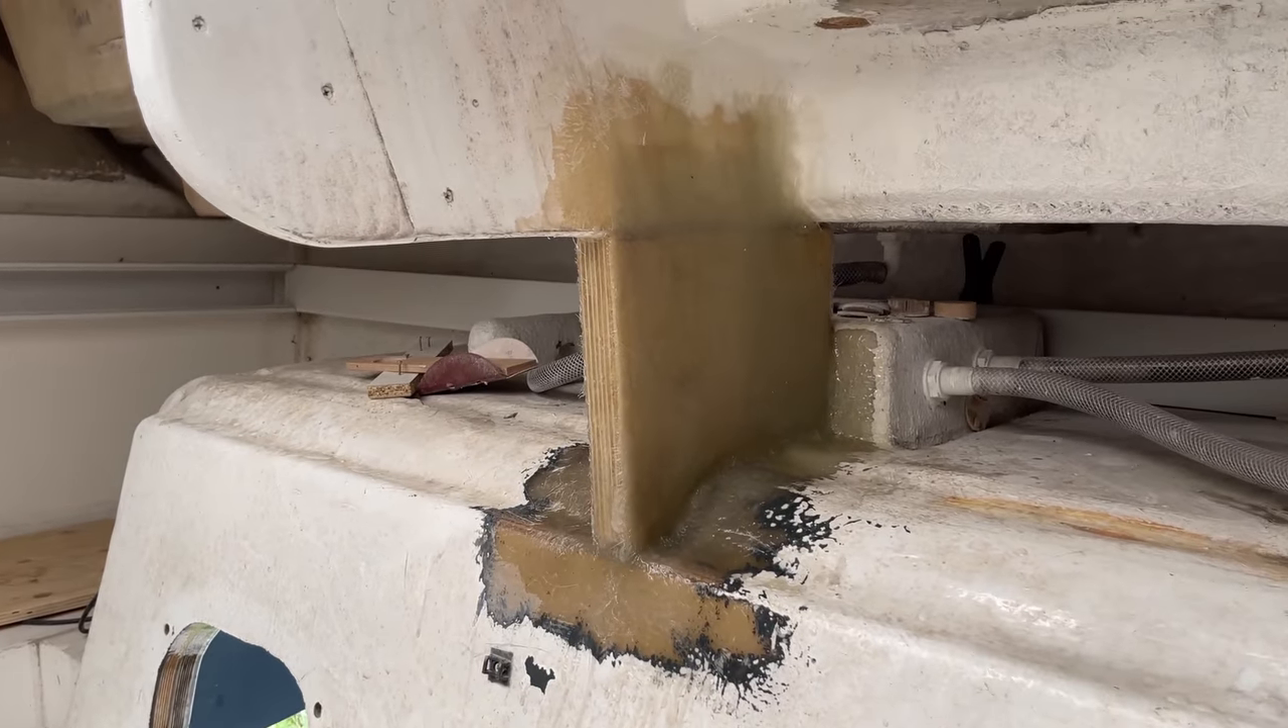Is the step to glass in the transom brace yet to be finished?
No.